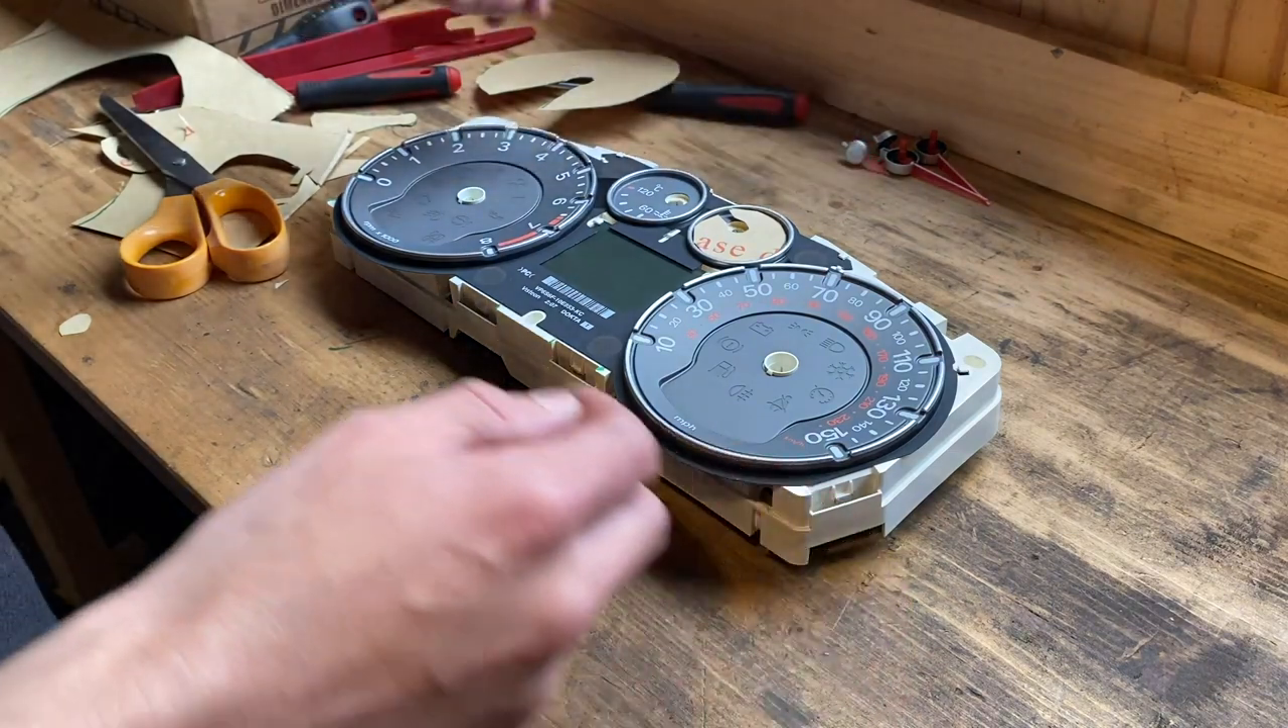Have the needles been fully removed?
Yes.